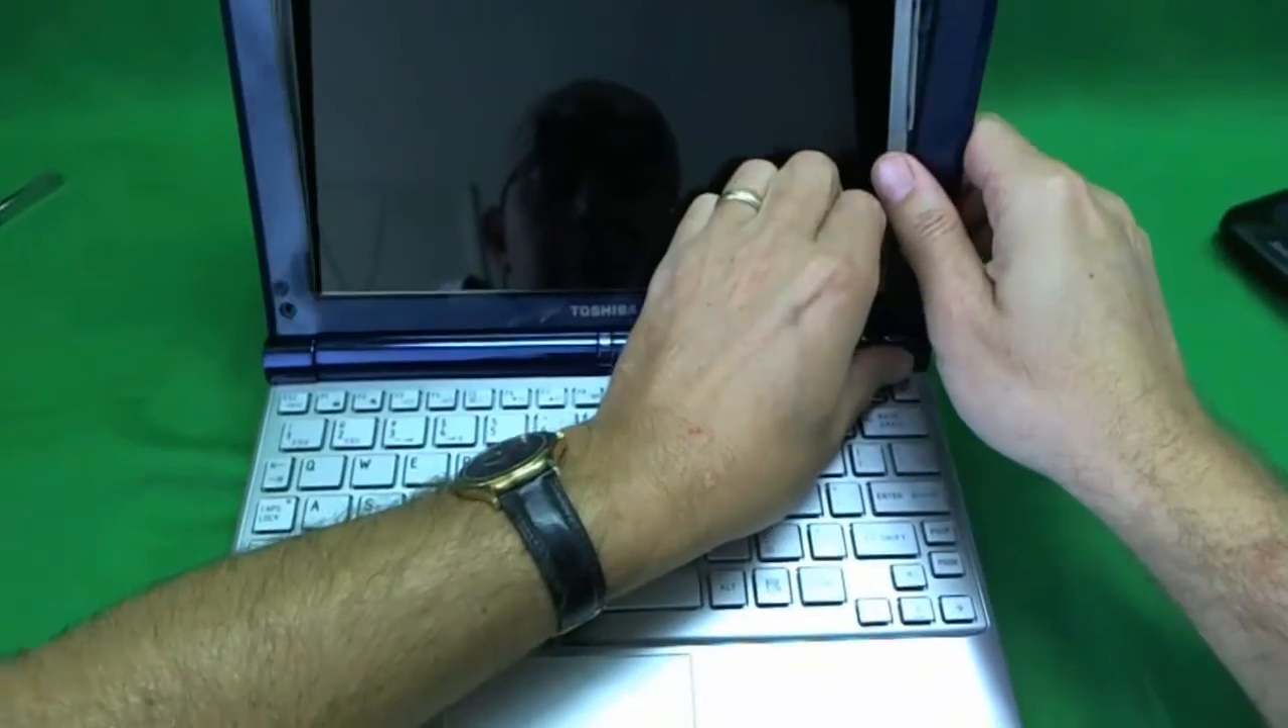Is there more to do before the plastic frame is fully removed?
Yes.